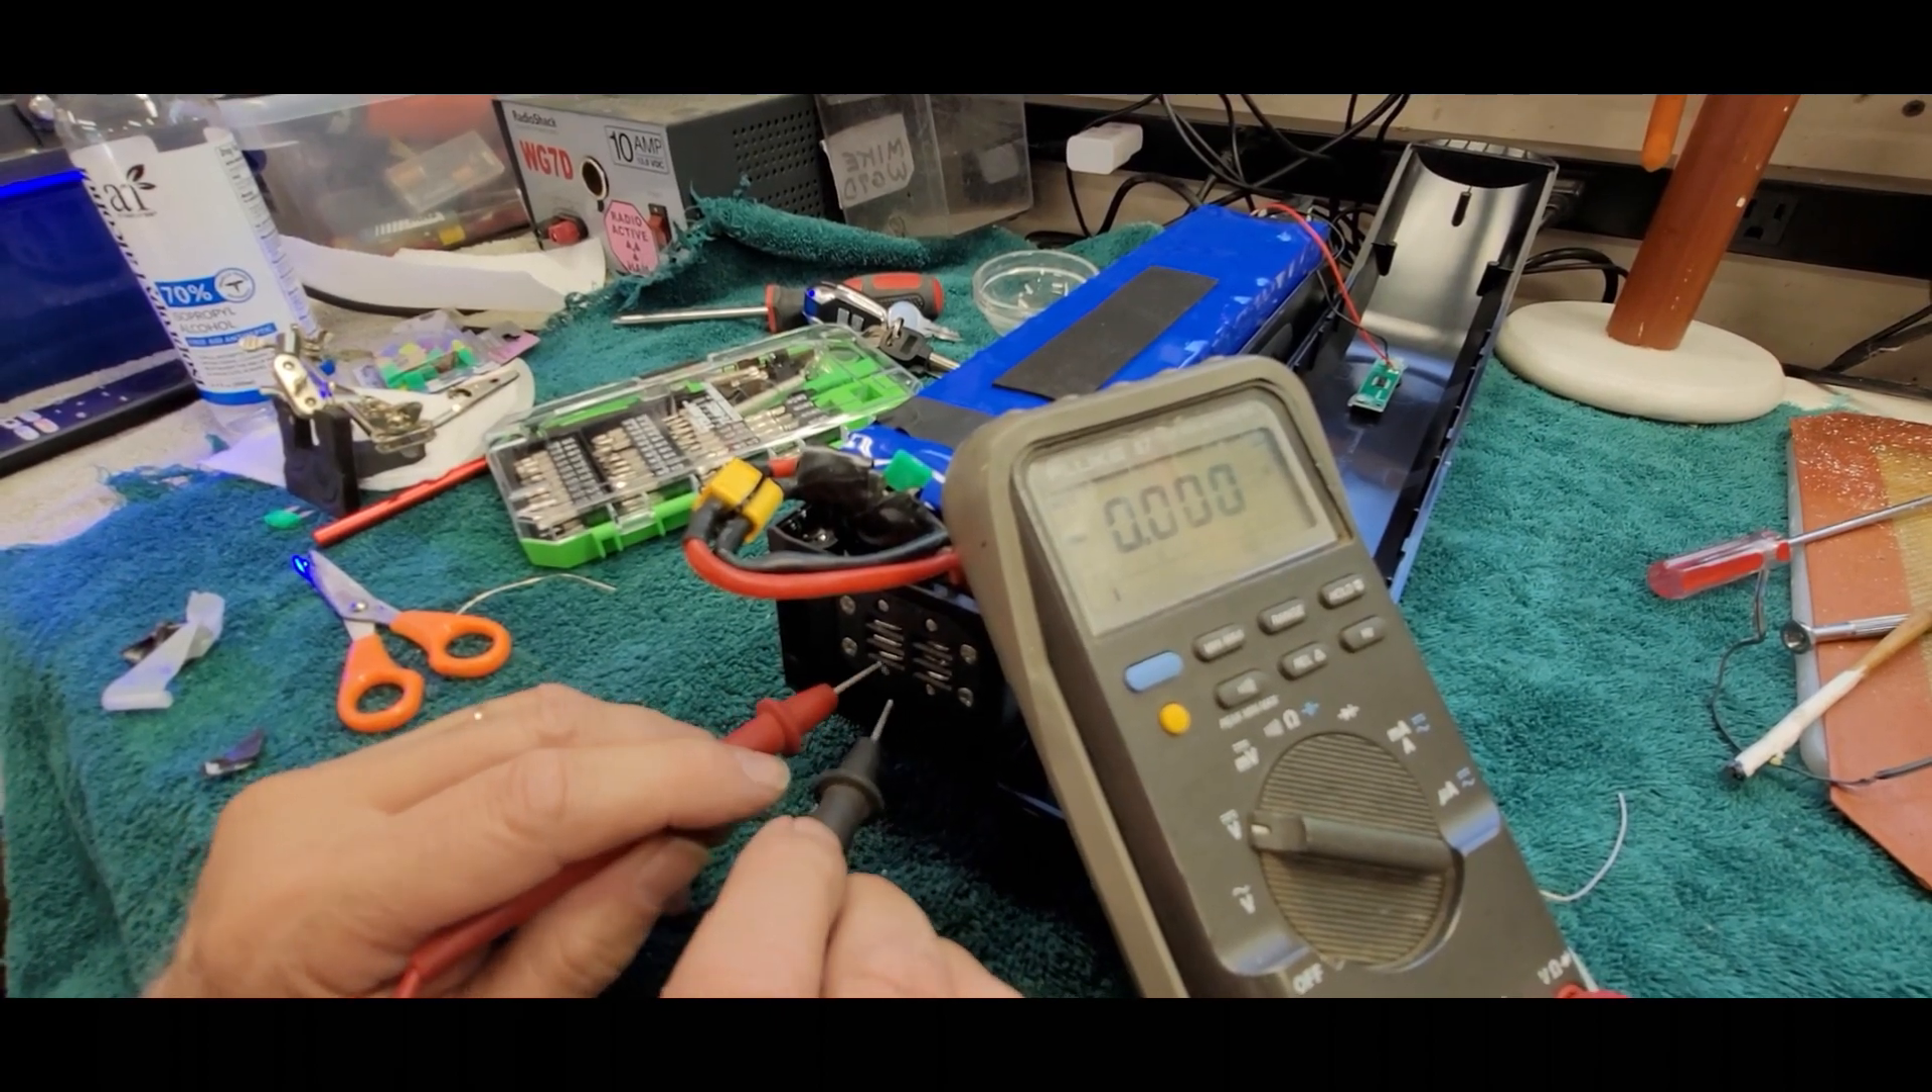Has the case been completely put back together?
No.